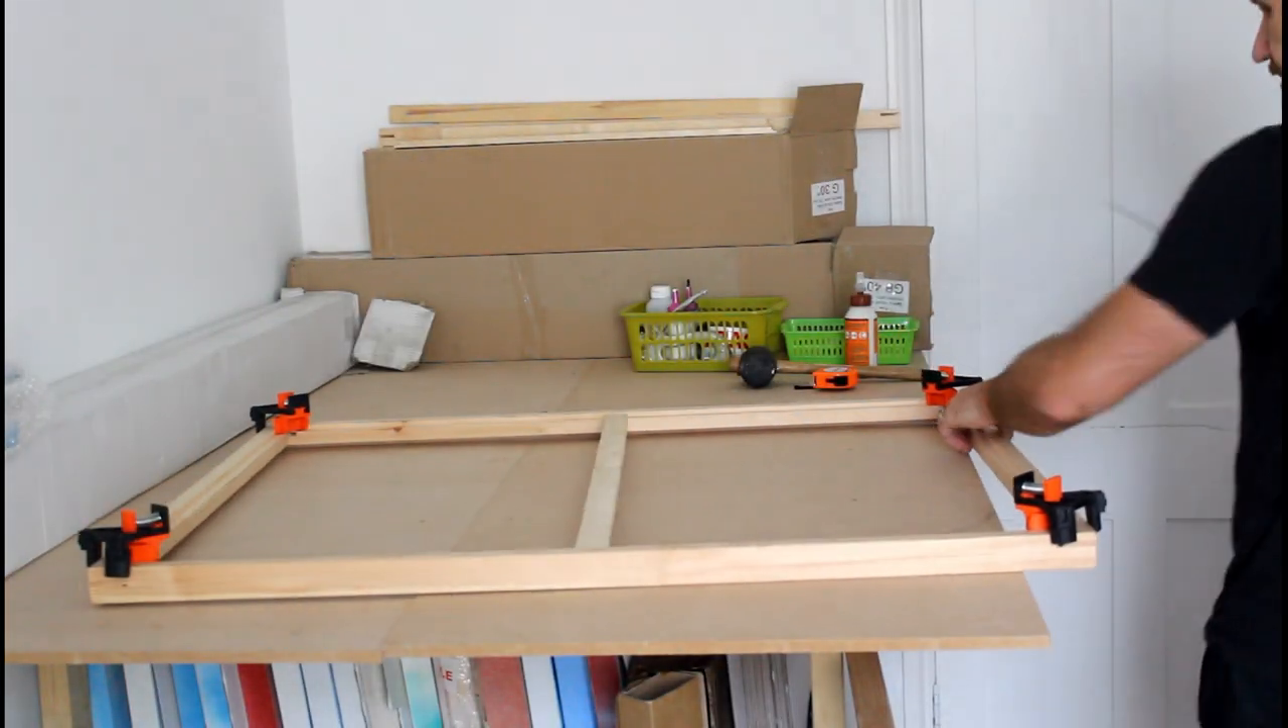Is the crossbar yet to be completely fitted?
No.